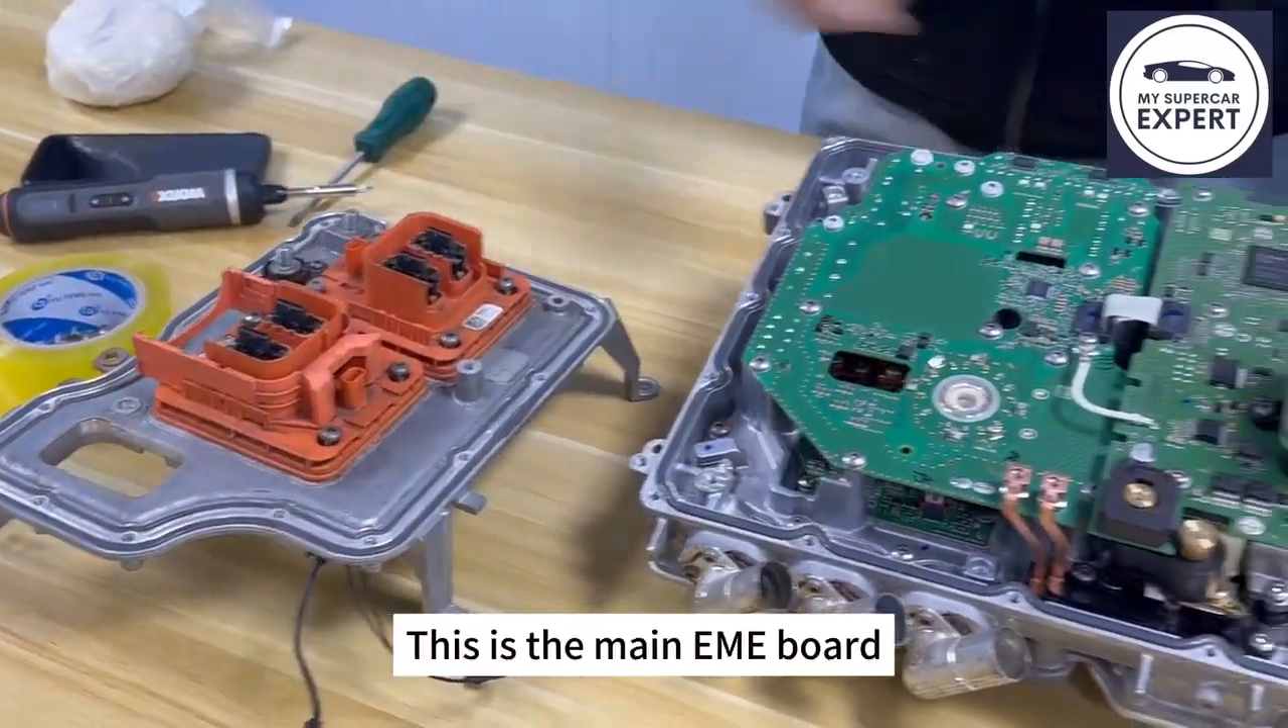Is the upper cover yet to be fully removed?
No.